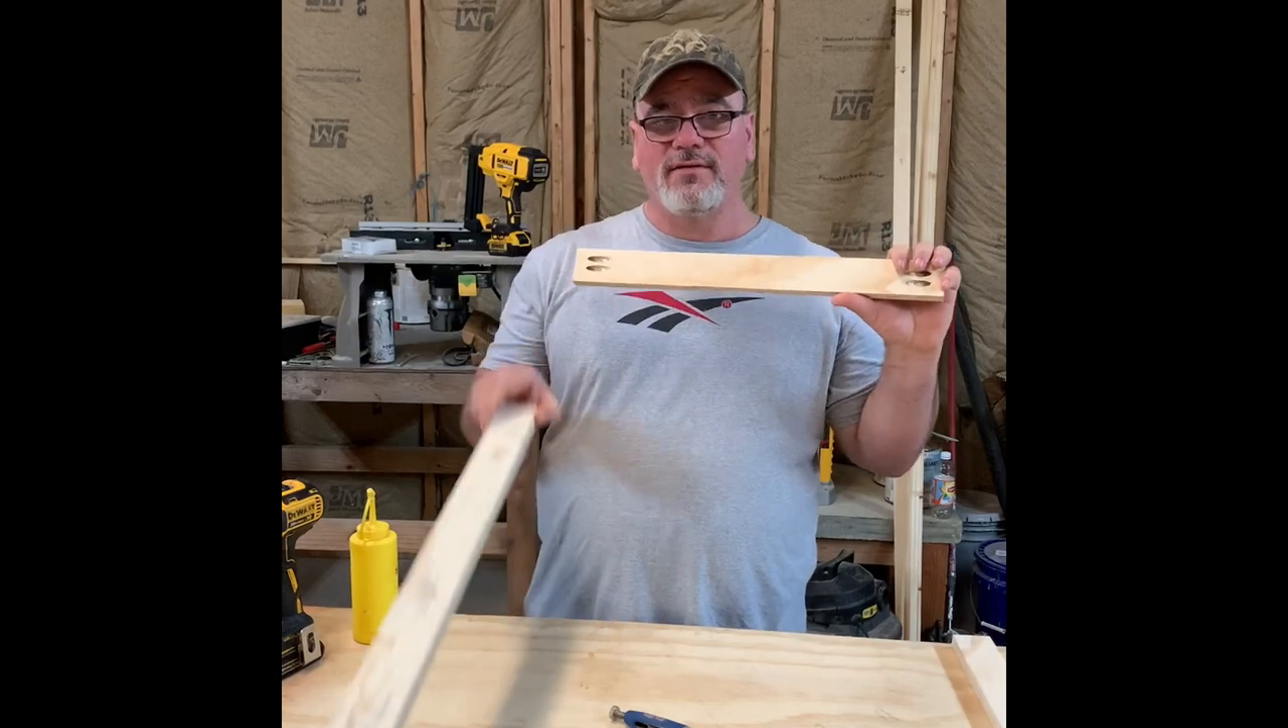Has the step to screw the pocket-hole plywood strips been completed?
No.